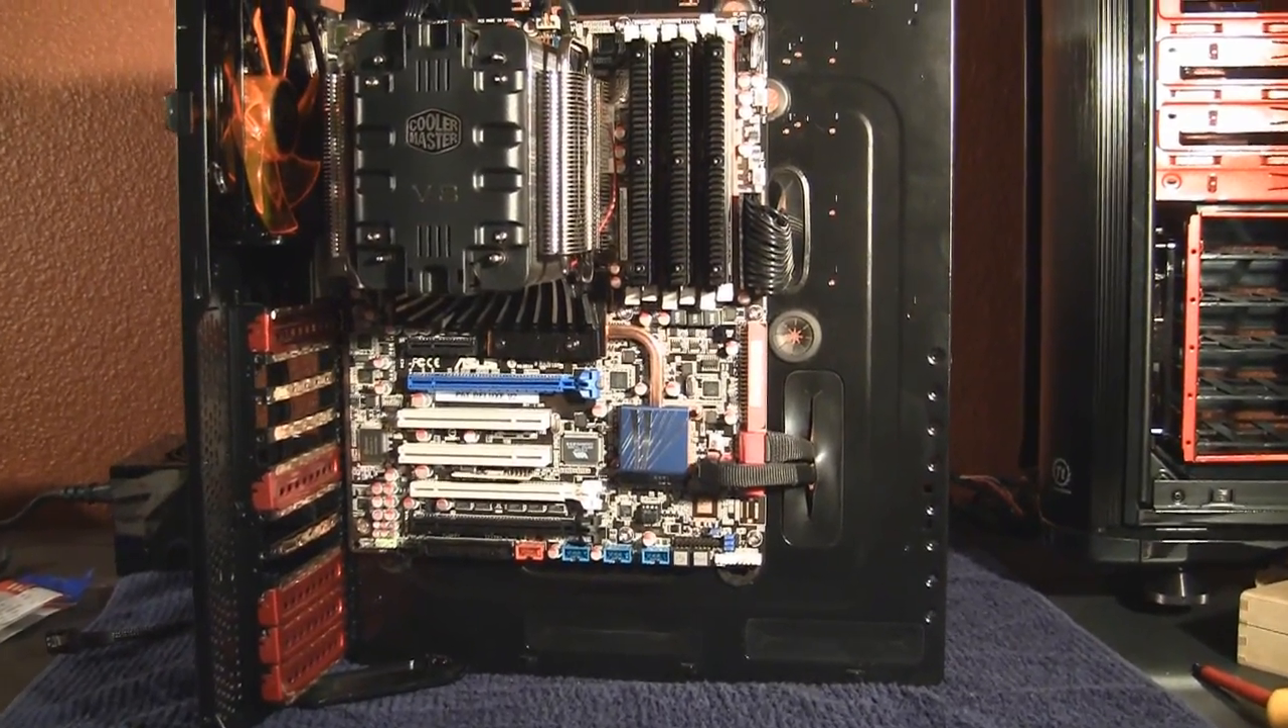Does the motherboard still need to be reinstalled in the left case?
No.